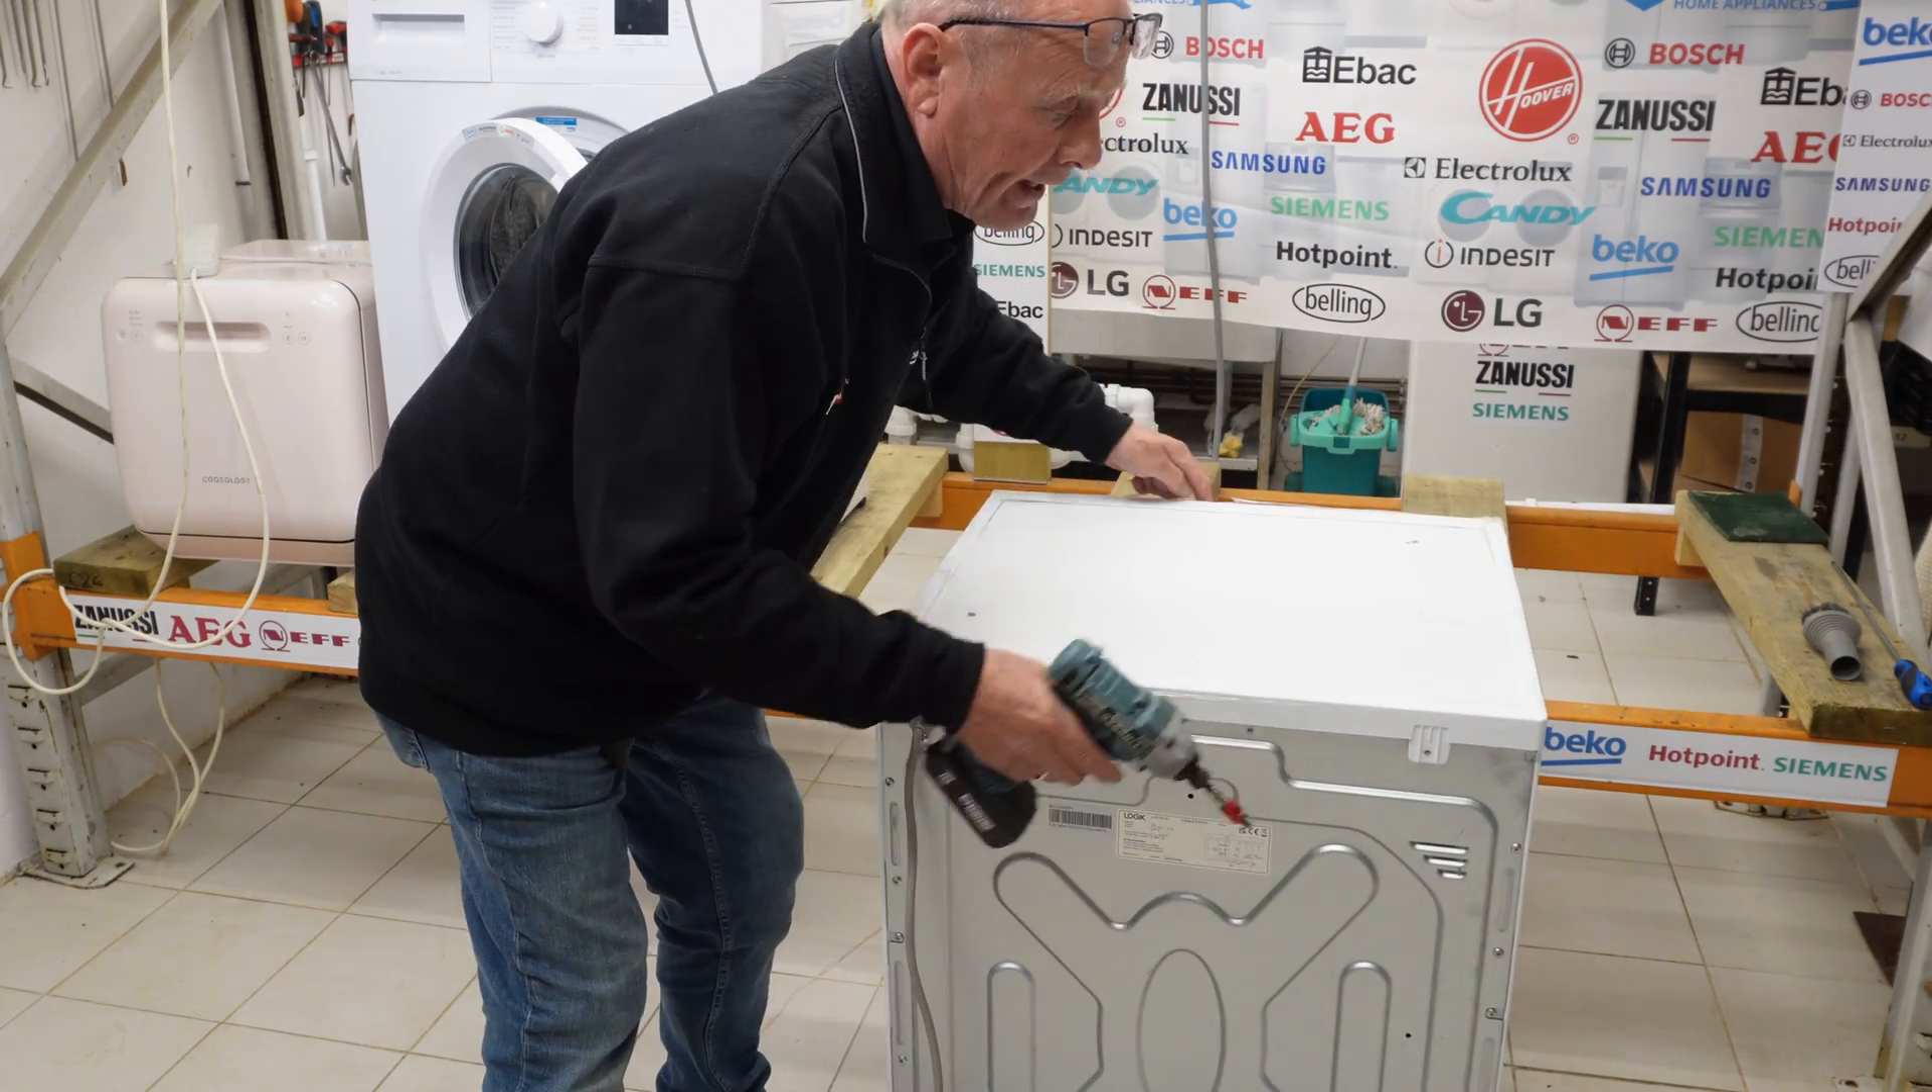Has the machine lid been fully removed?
No.